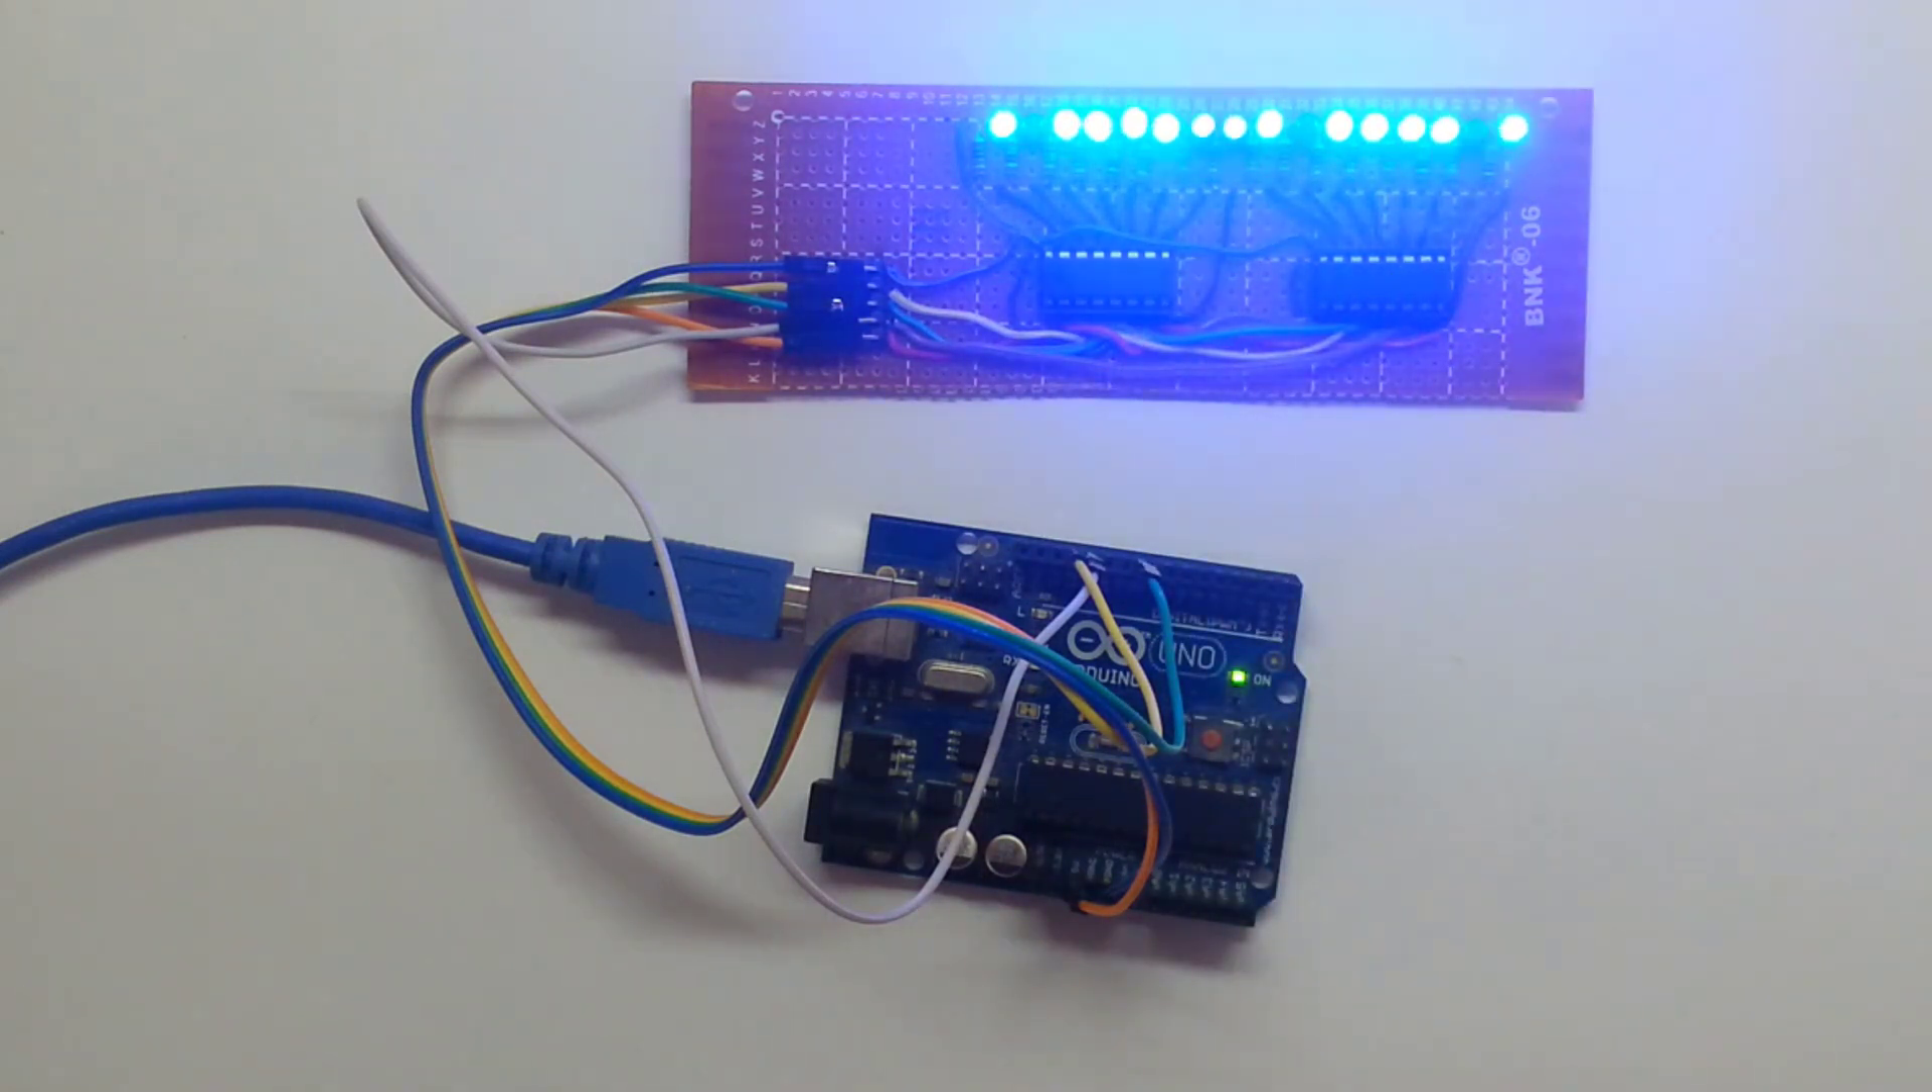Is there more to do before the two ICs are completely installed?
No.